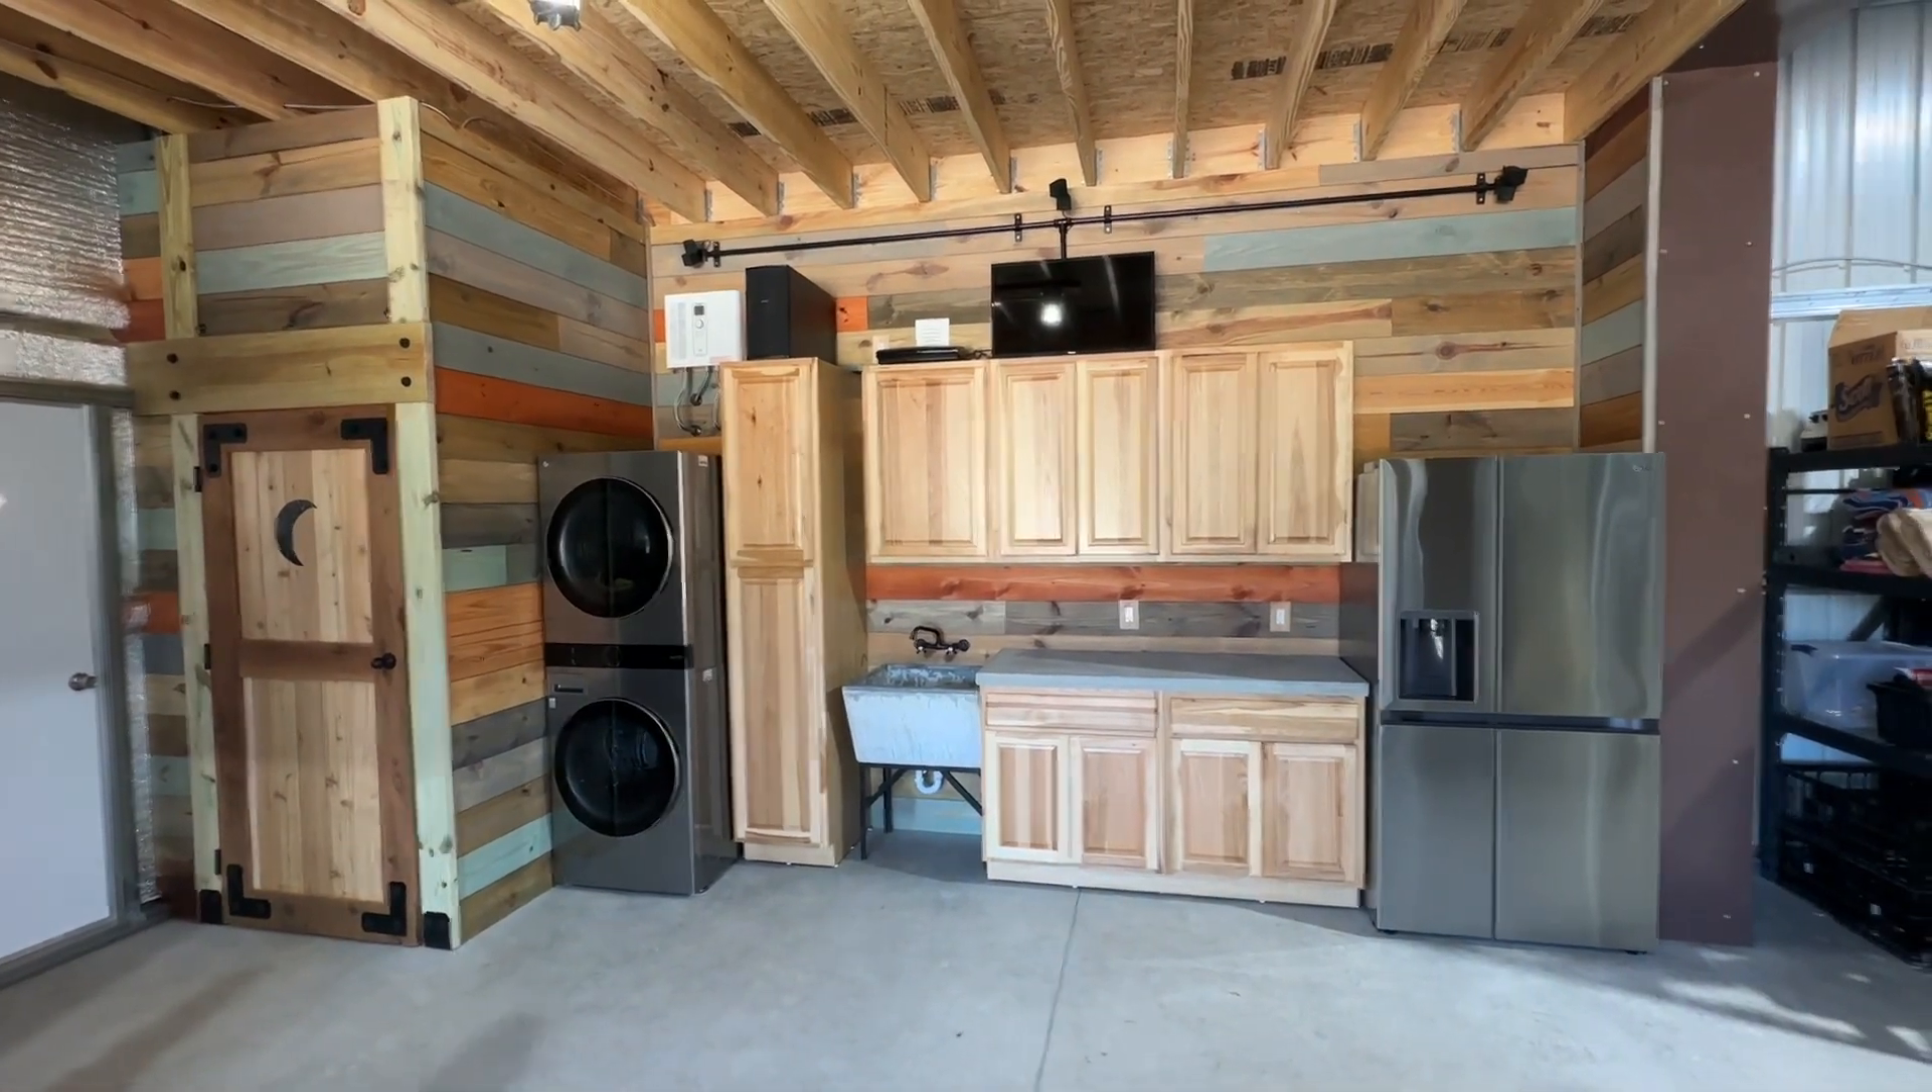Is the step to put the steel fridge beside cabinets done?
Yes.